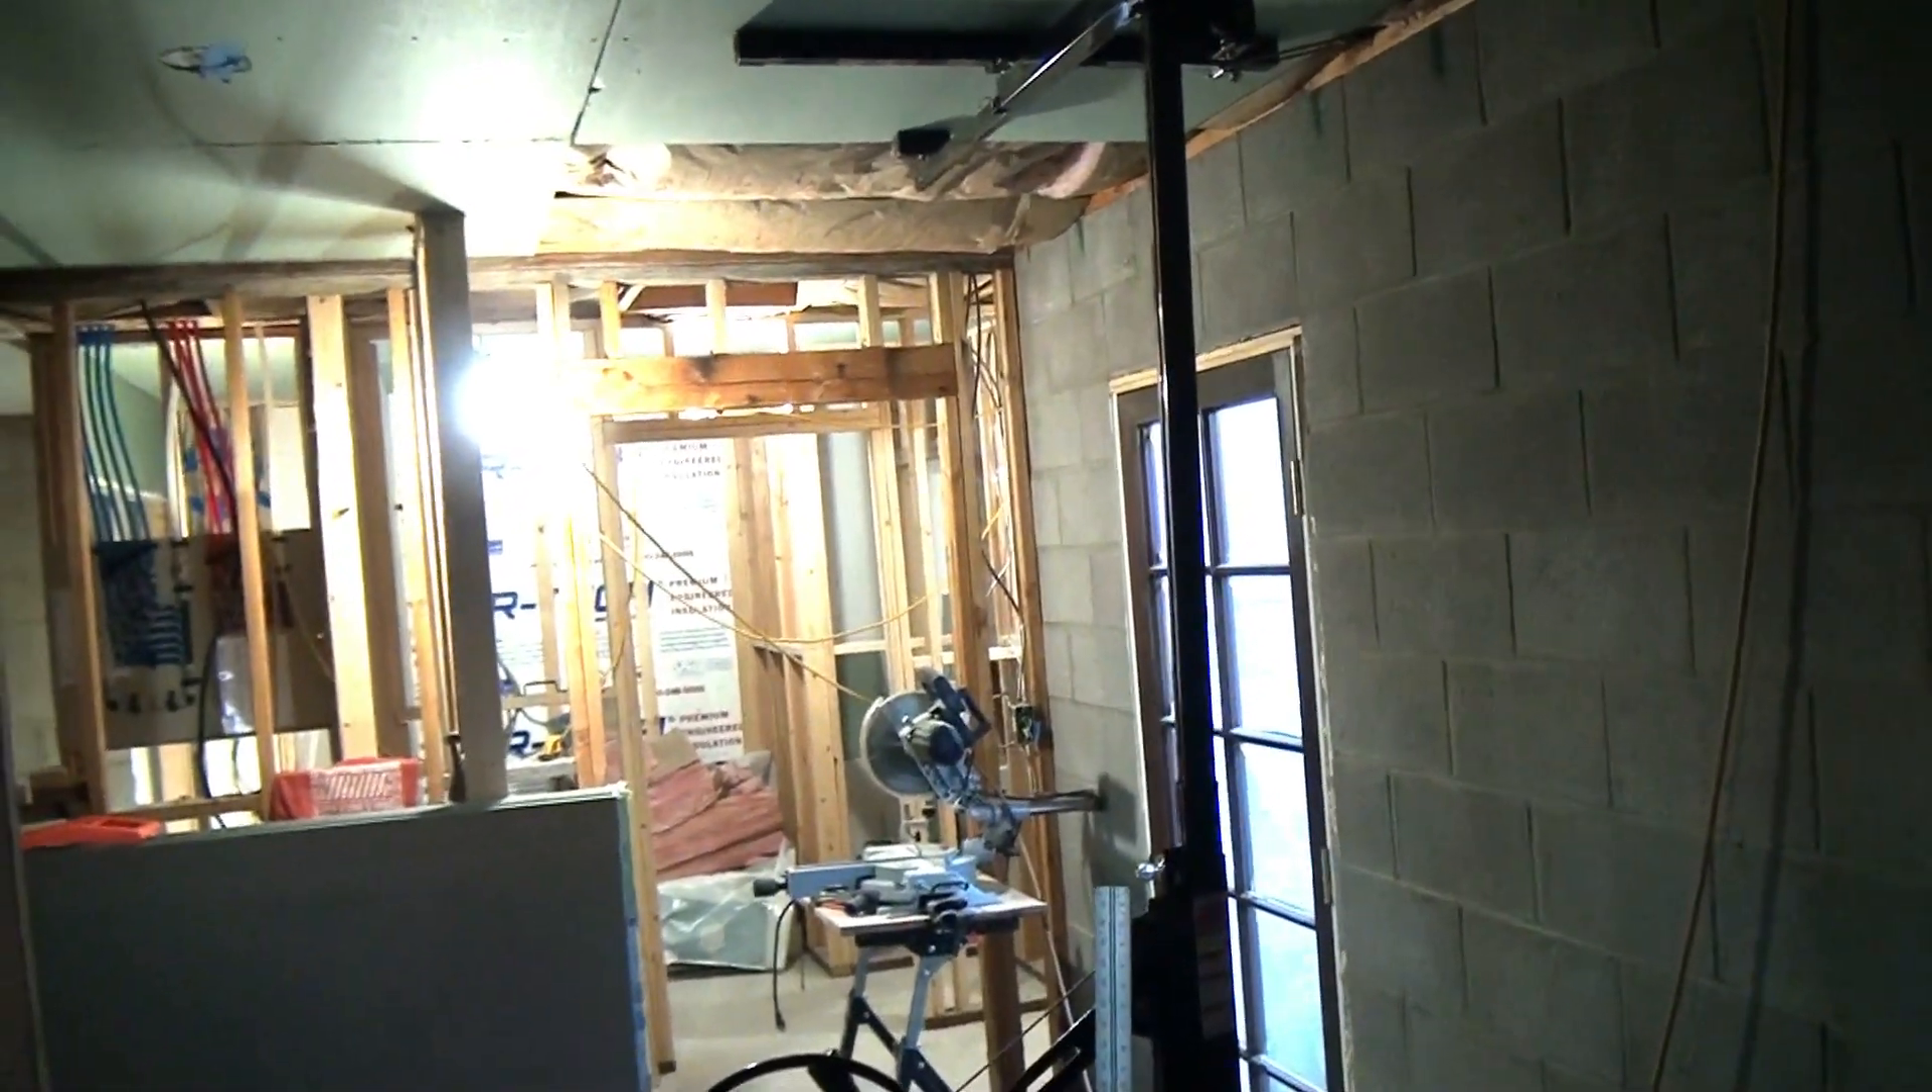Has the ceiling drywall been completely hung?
No.